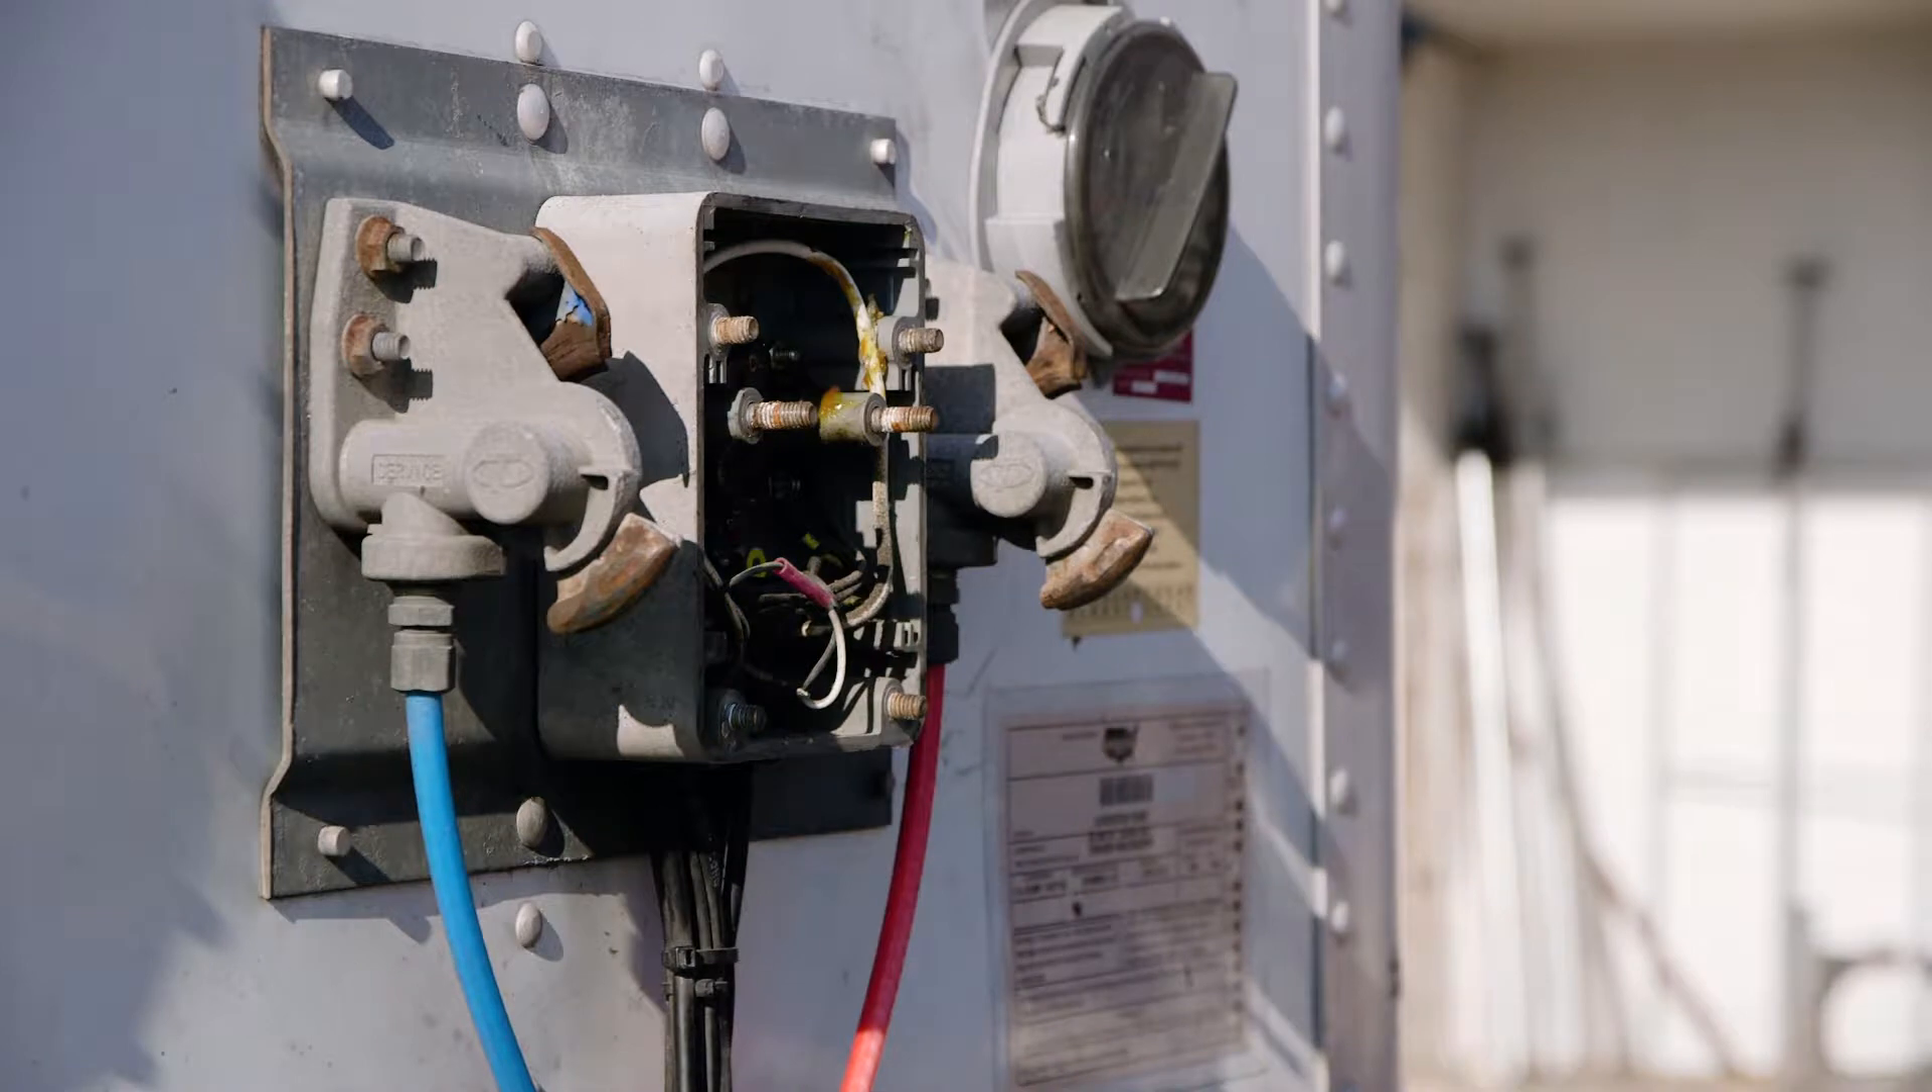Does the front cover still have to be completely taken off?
No.